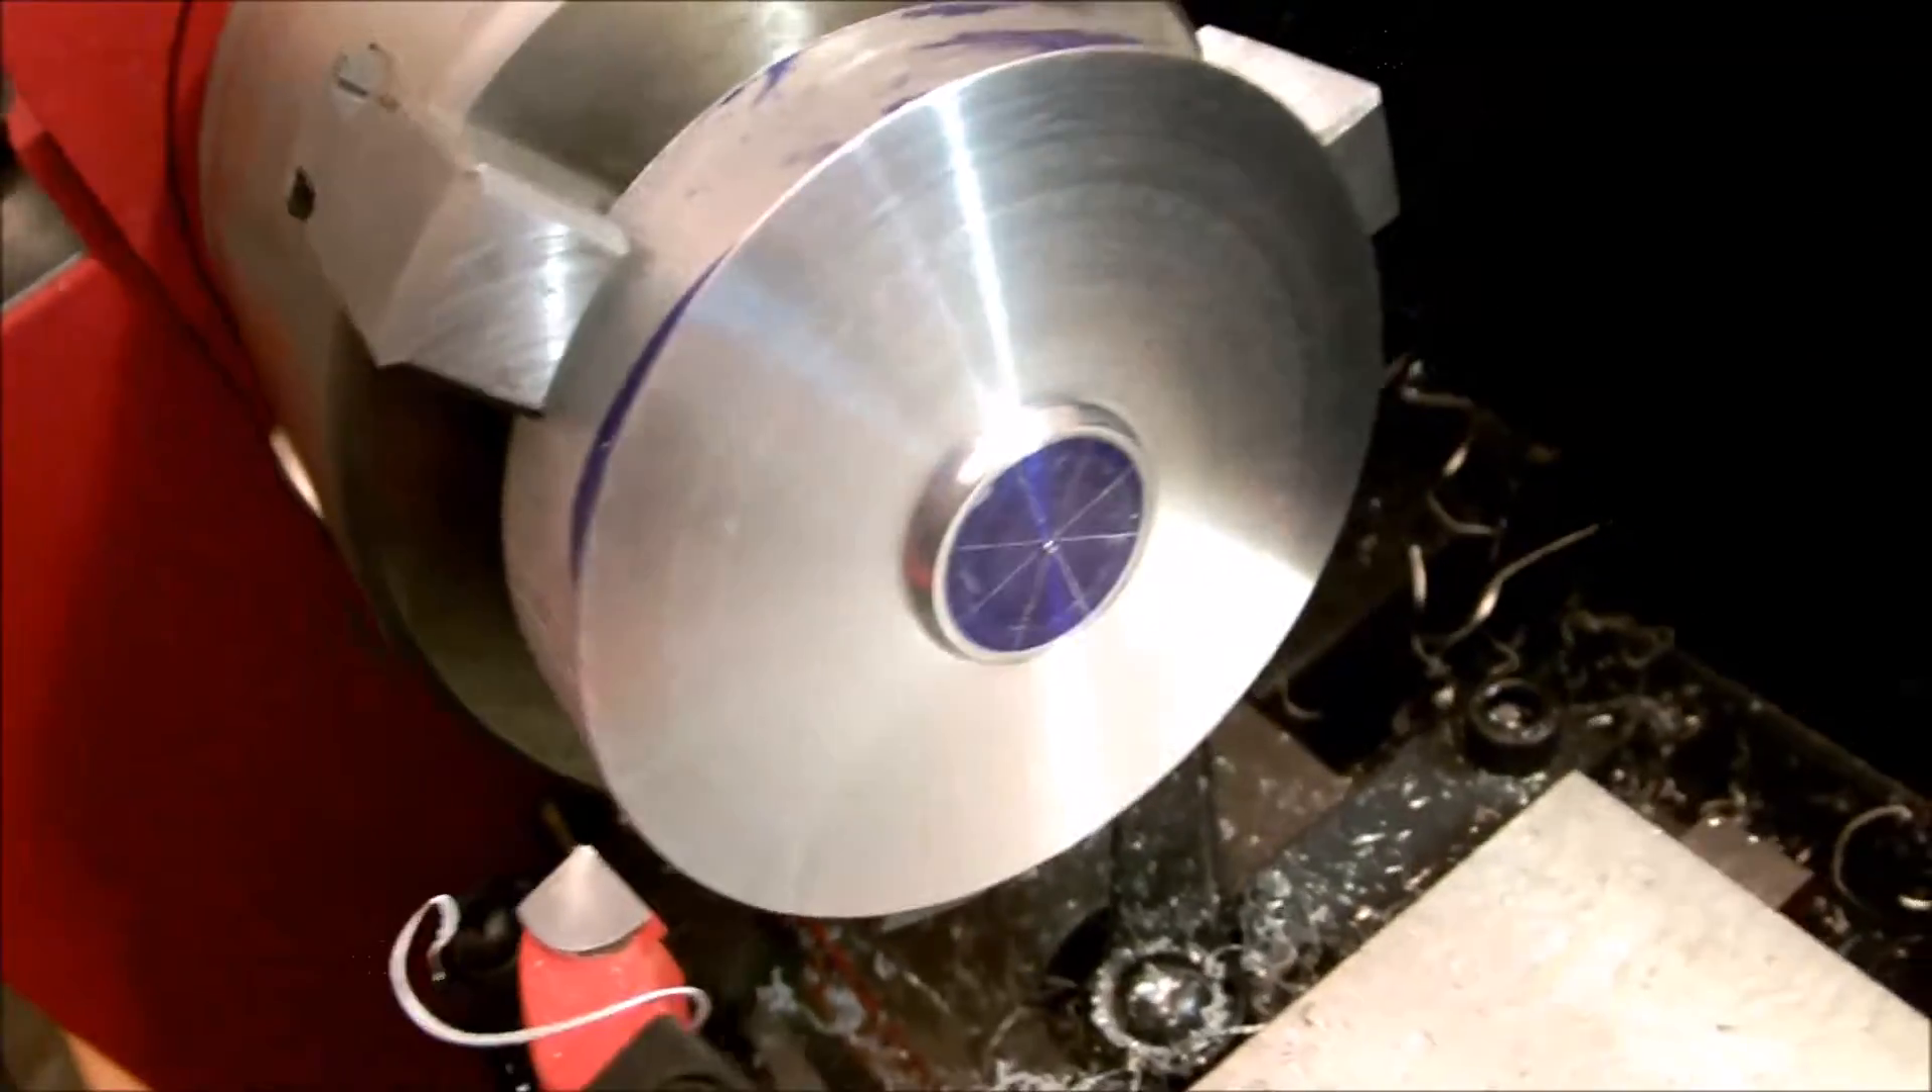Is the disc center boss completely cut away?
No.